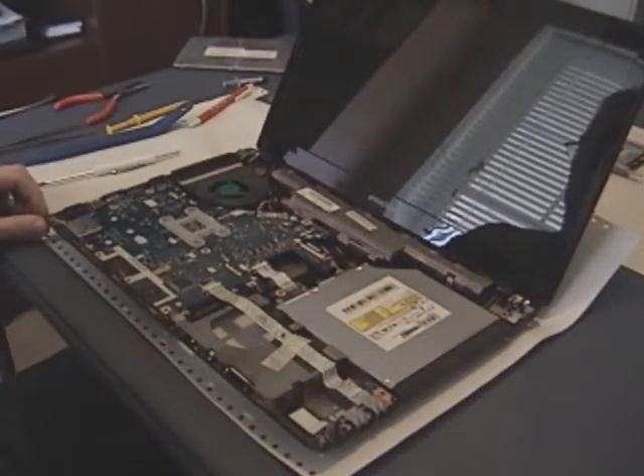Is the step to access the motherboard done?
Yes.